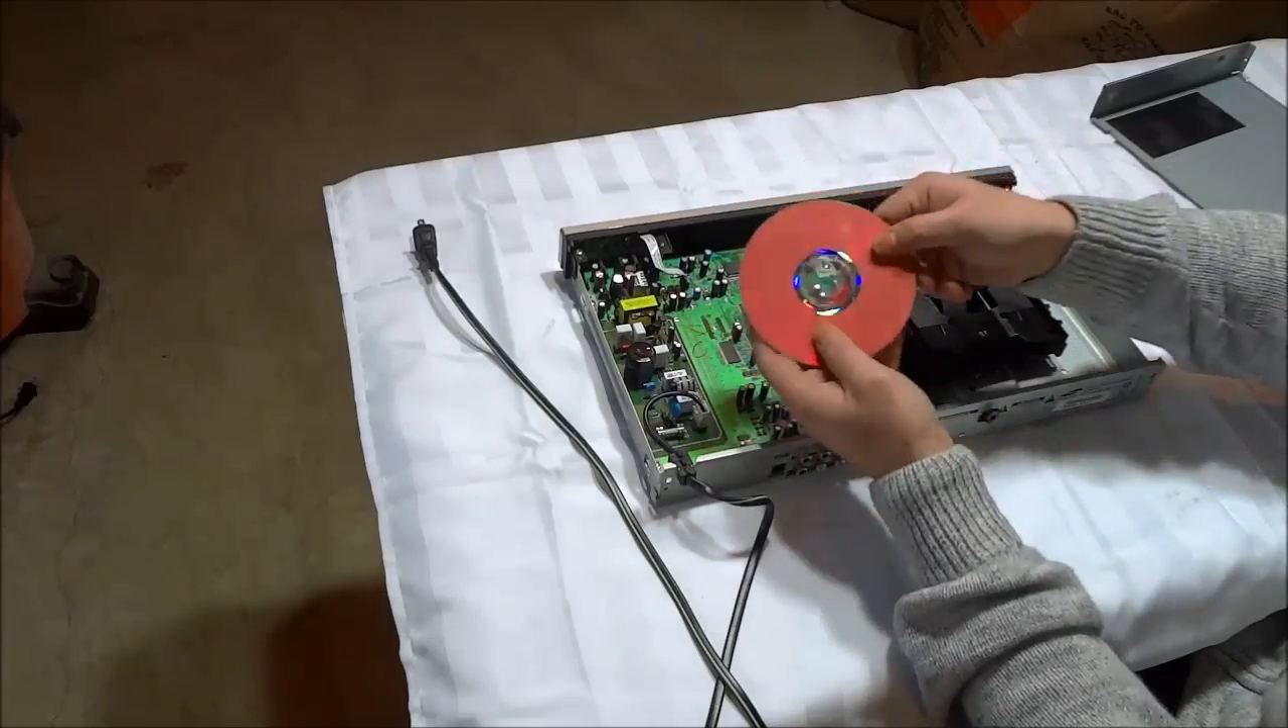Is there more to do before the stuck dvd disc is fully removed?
No.